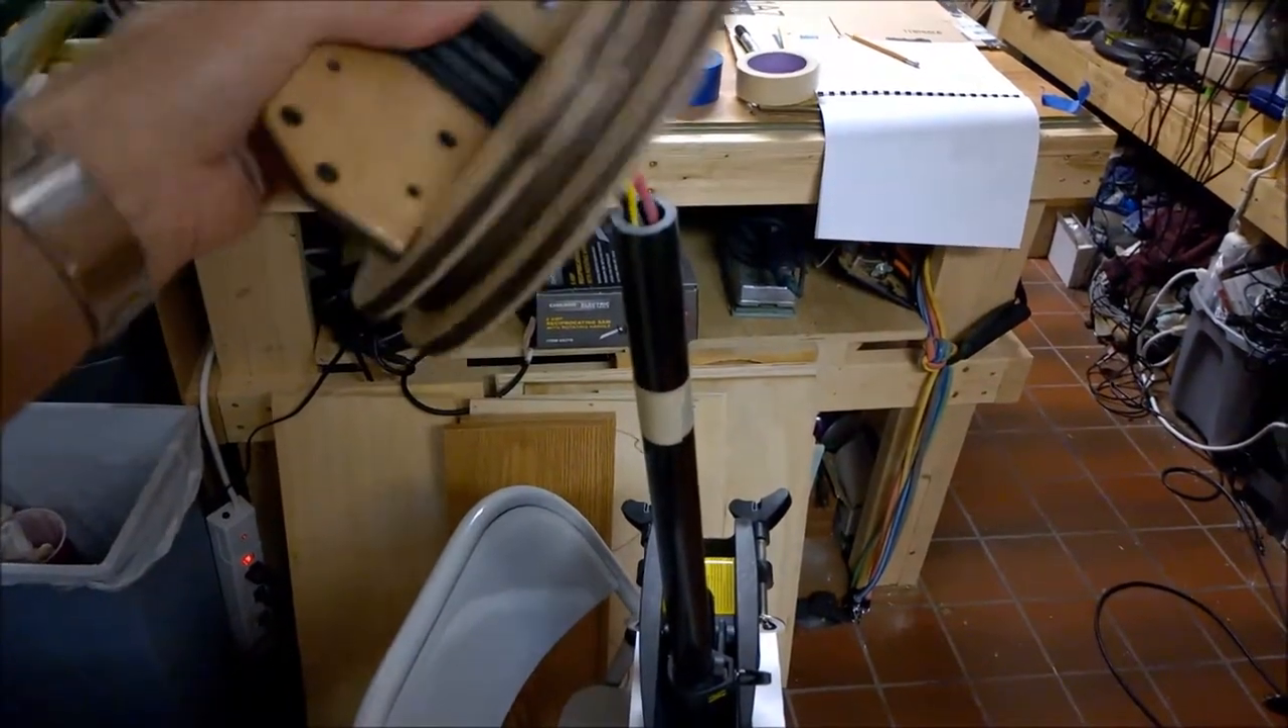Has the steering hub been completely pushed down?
No.